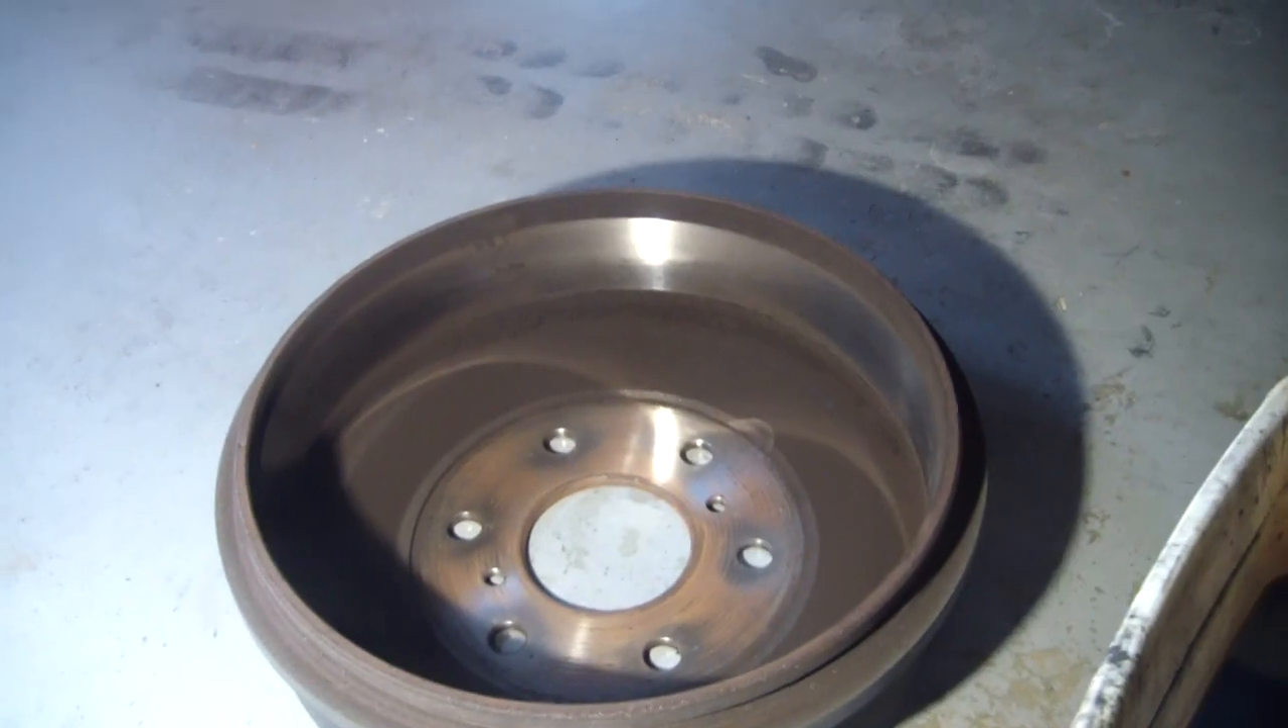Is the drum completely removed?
Yes.